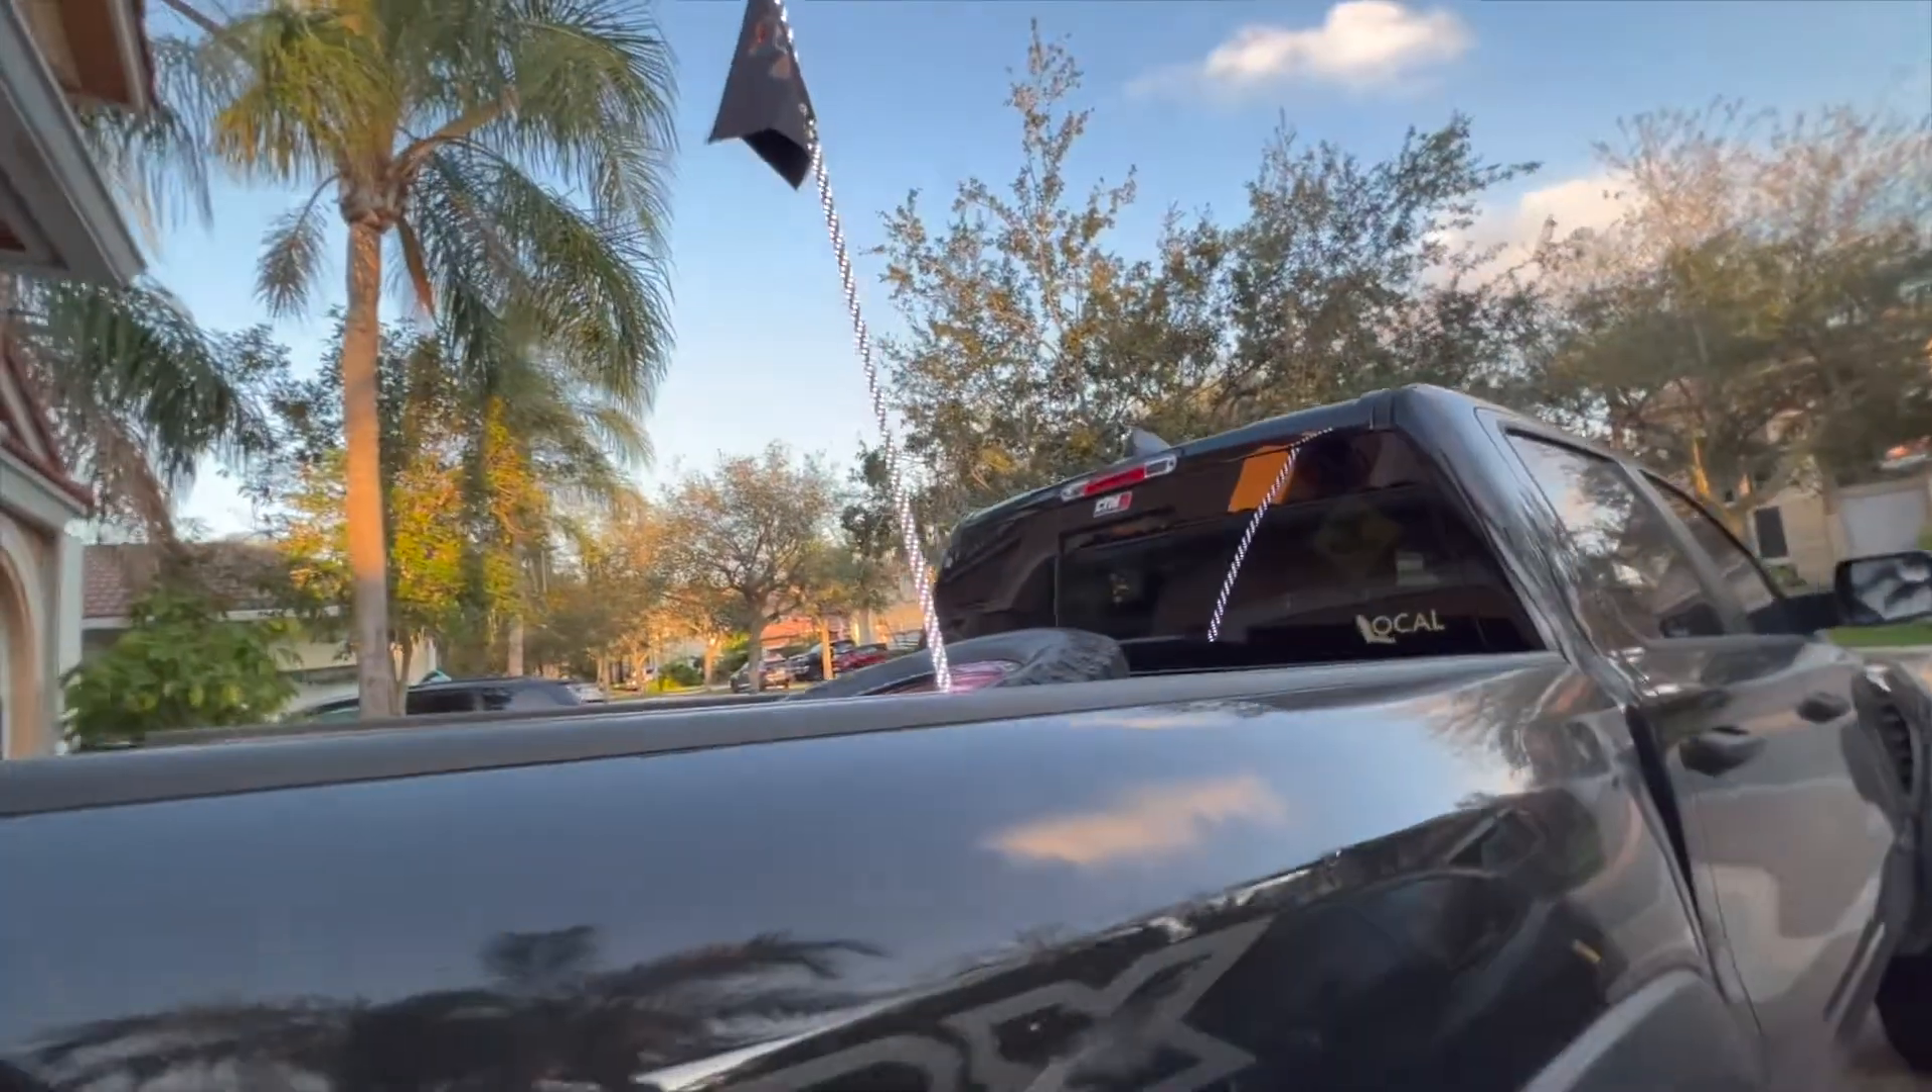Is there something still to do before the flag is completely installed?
No.